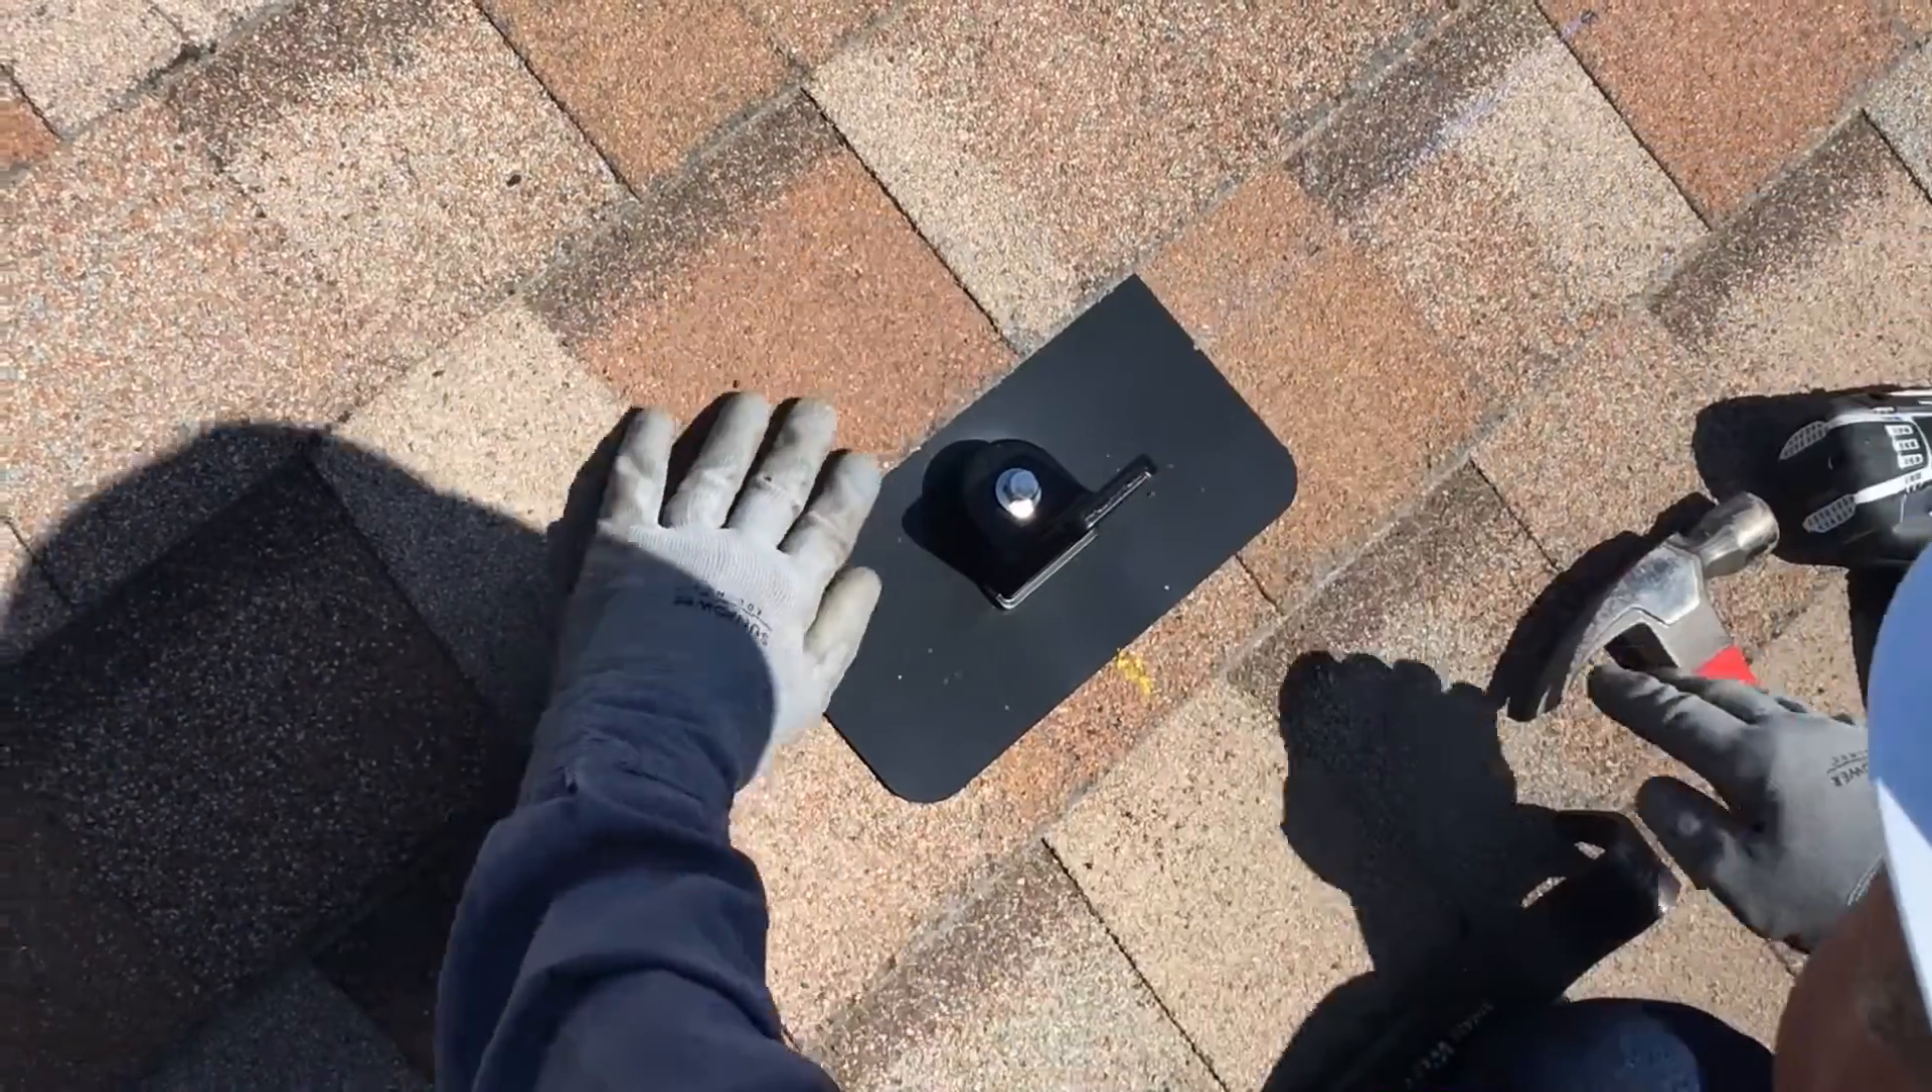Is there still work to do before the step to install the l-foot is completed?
No.